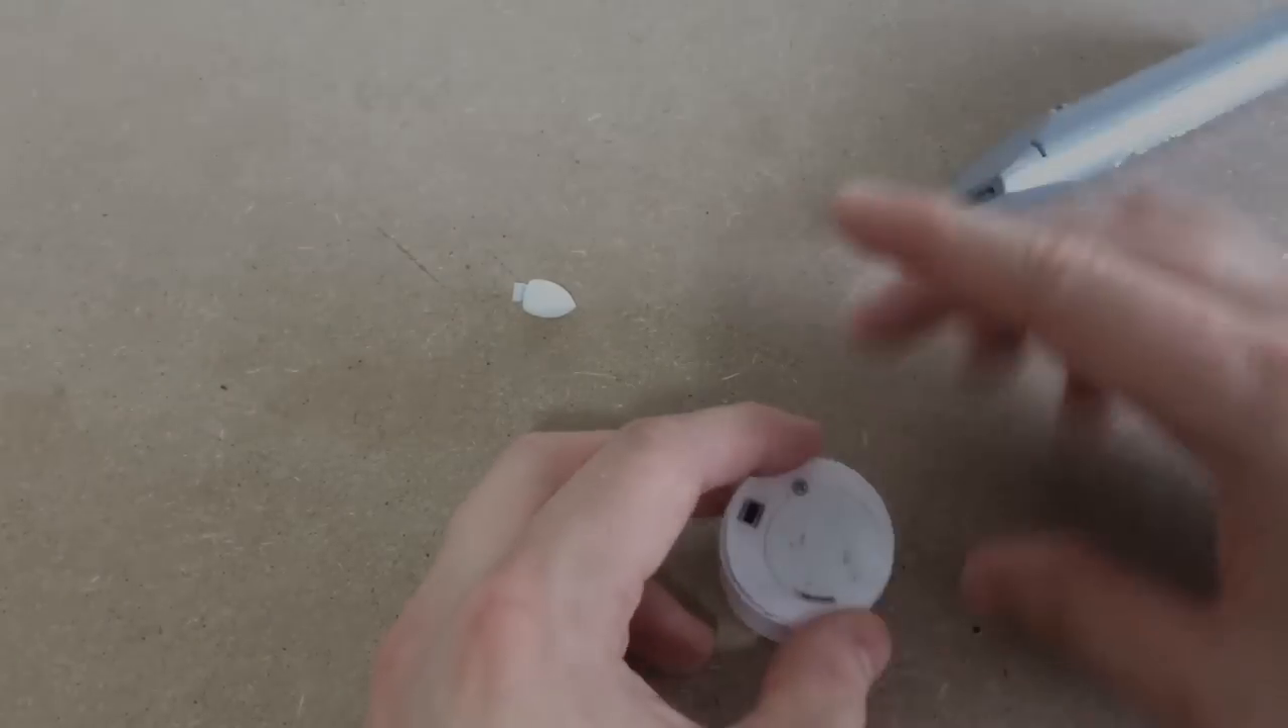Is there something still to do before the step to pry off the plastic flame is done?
No.